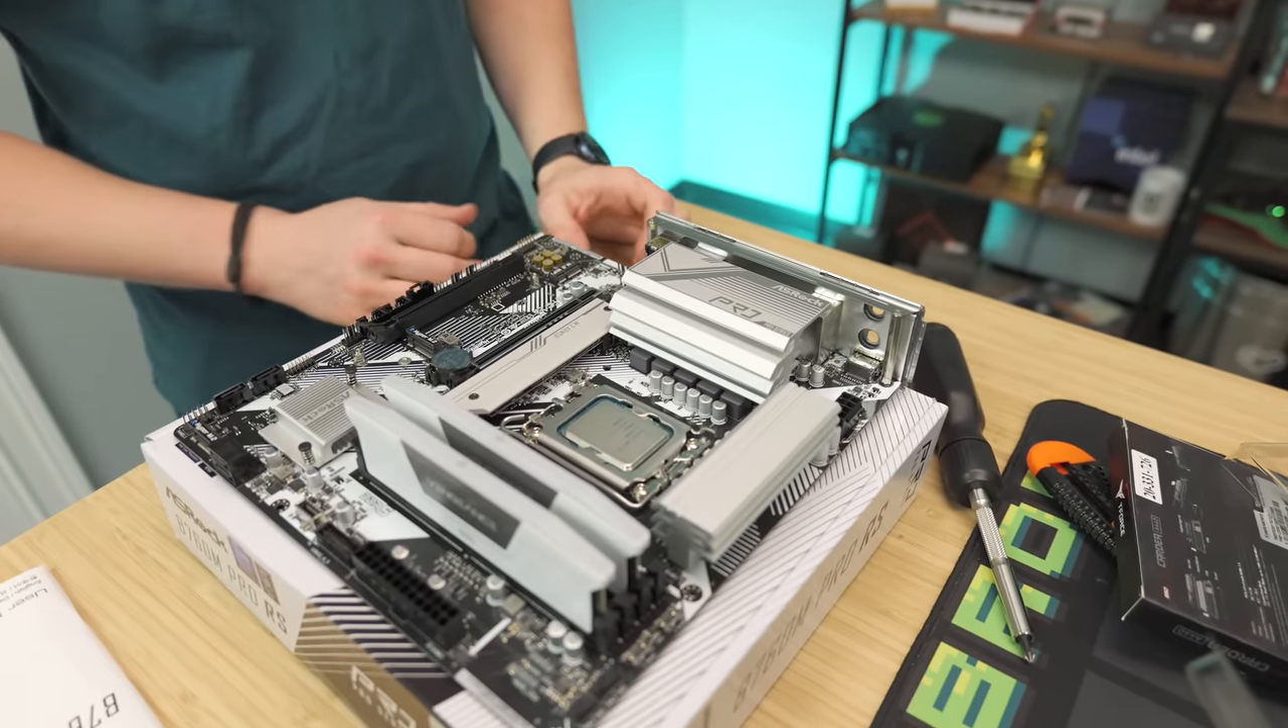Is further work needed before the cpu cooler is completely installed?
Yes.